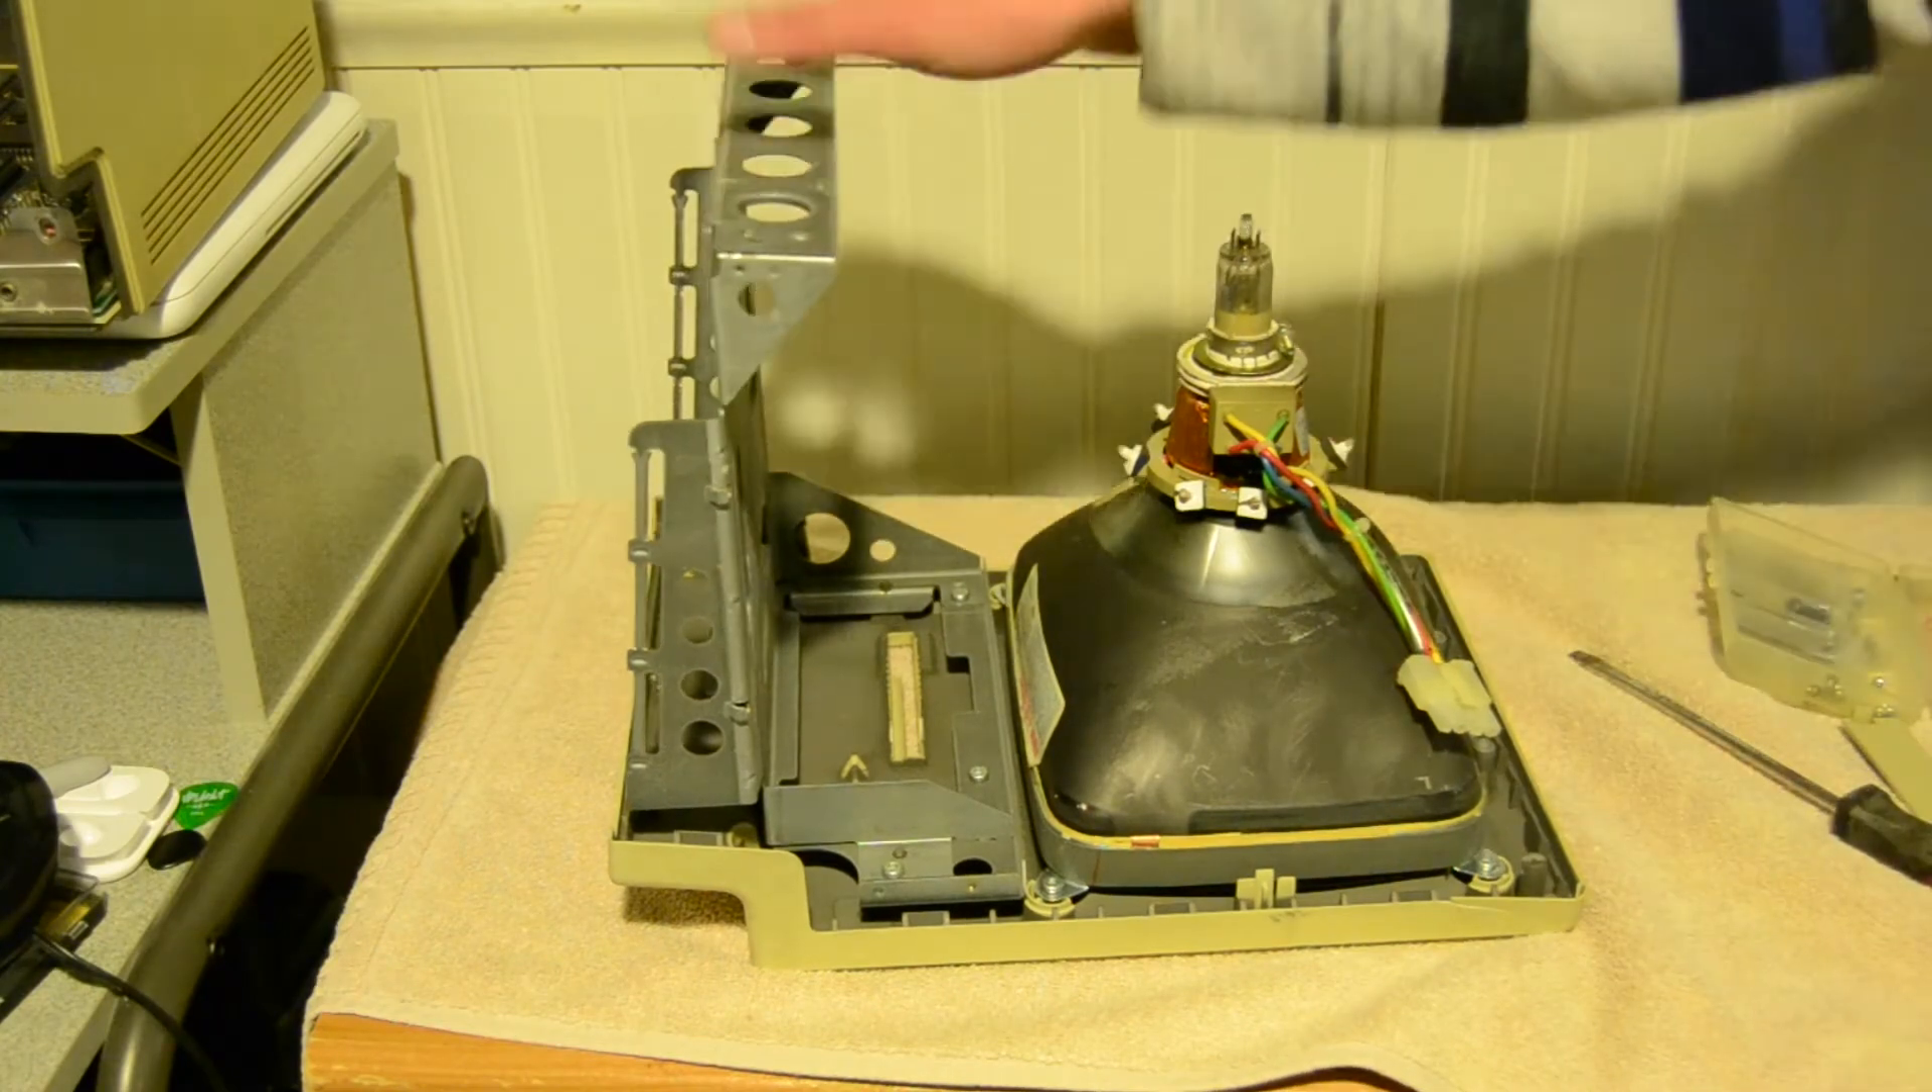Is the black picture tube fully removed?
No.